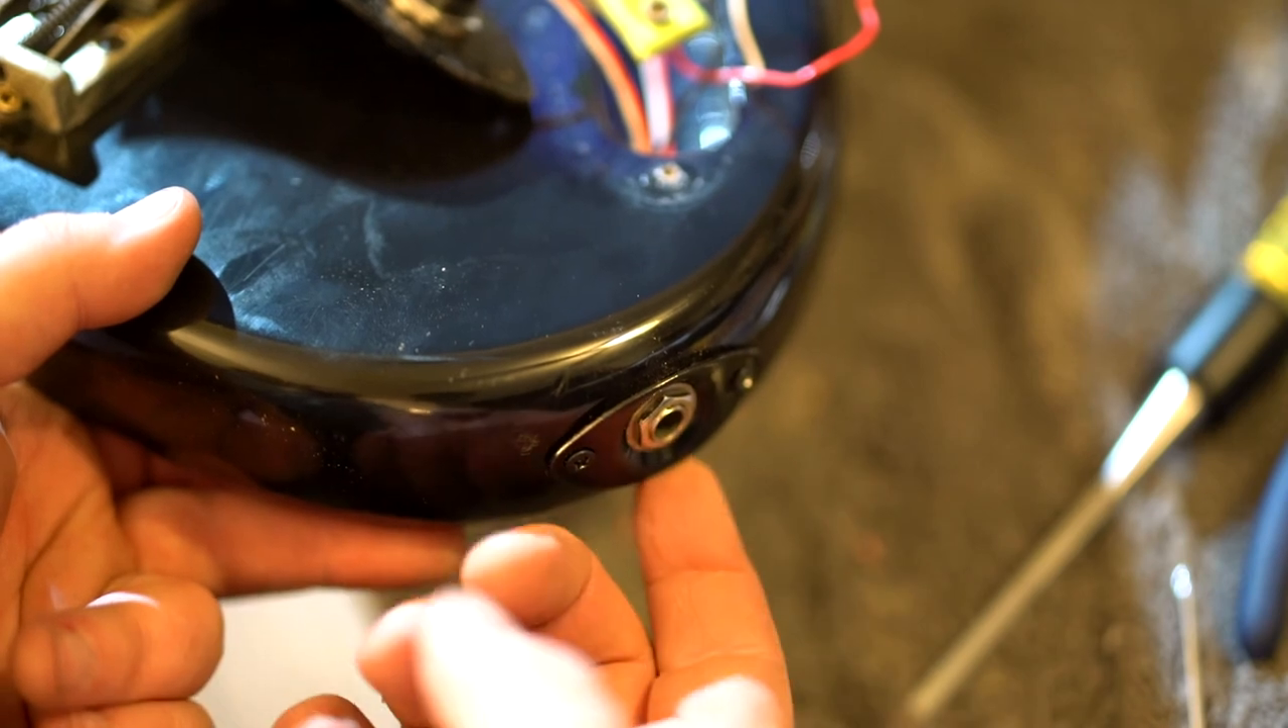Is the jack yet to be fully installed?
No.